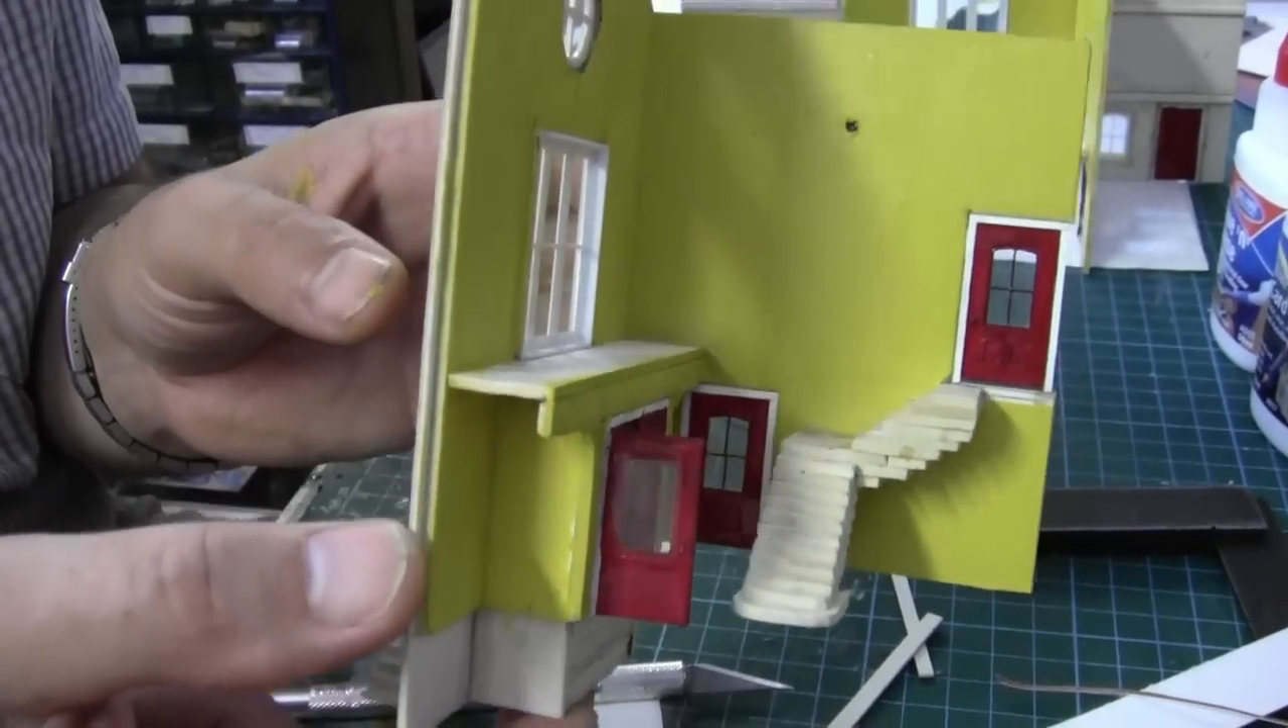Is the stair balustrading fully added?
No.